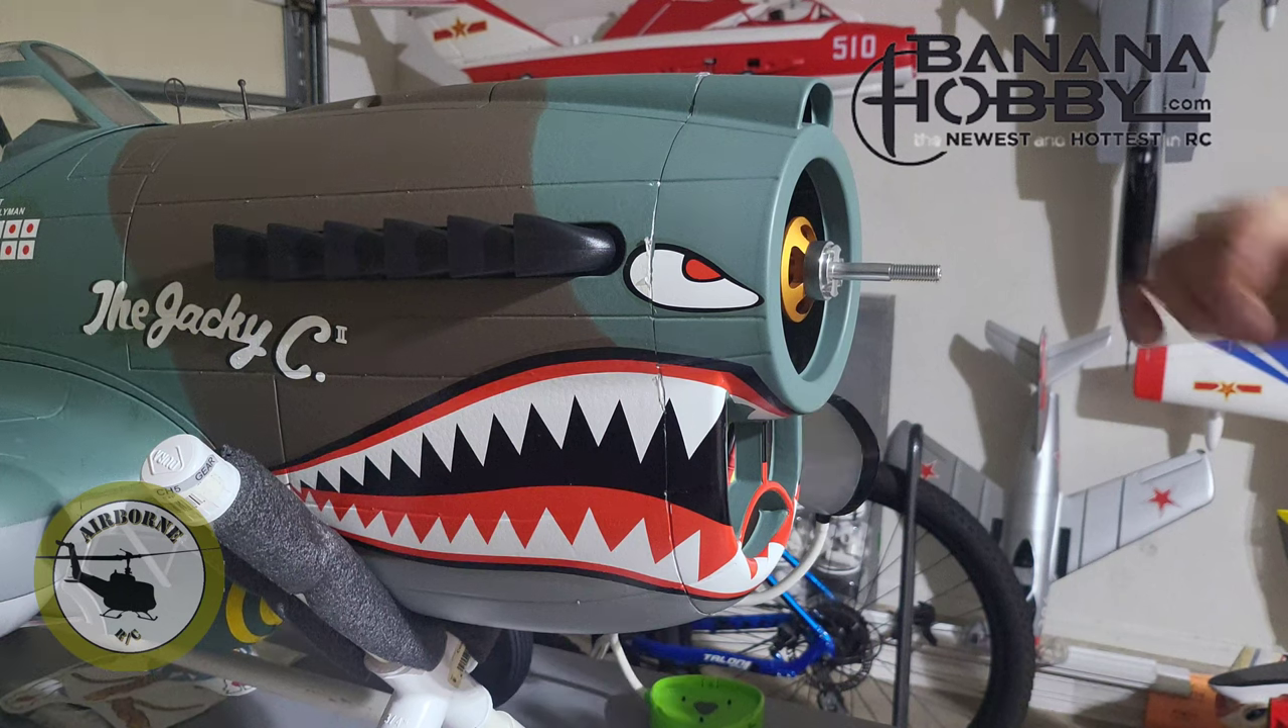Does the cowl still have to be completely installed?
No.